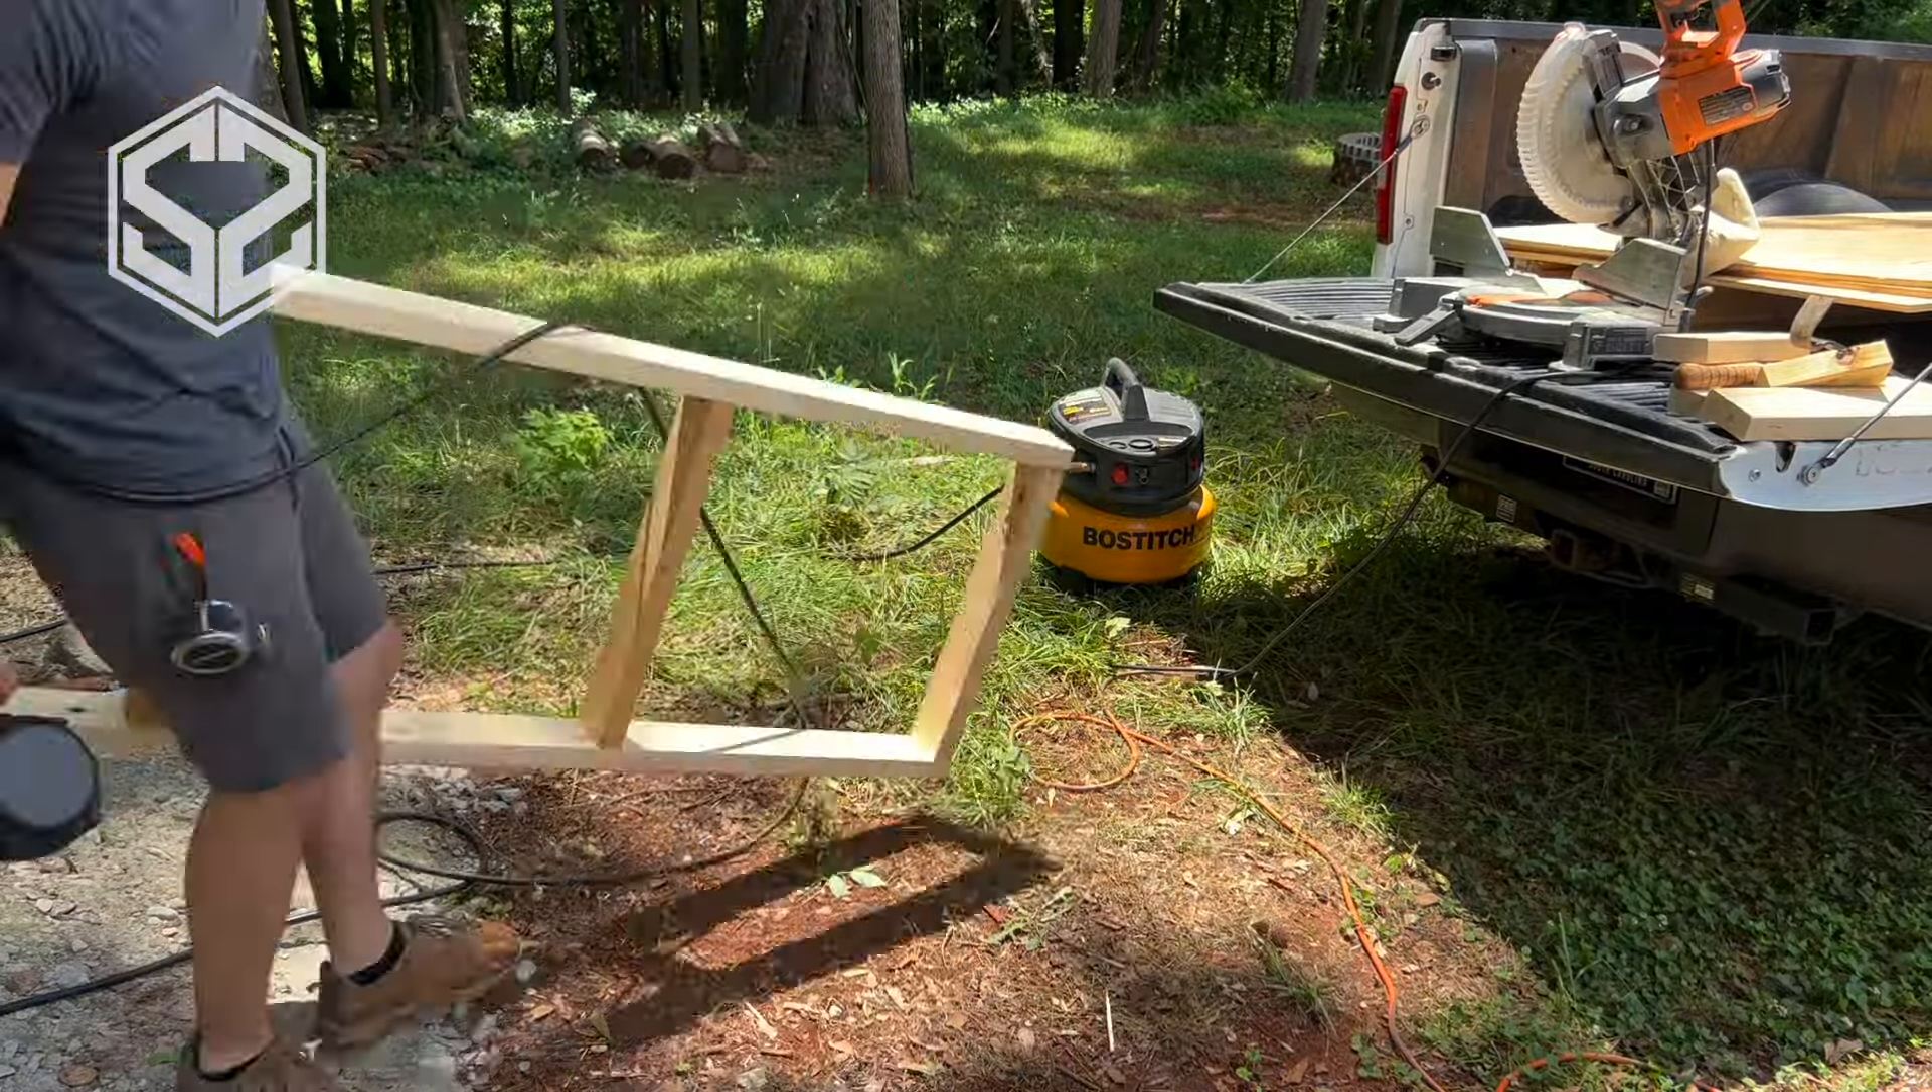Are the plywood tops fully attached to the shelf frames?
No.